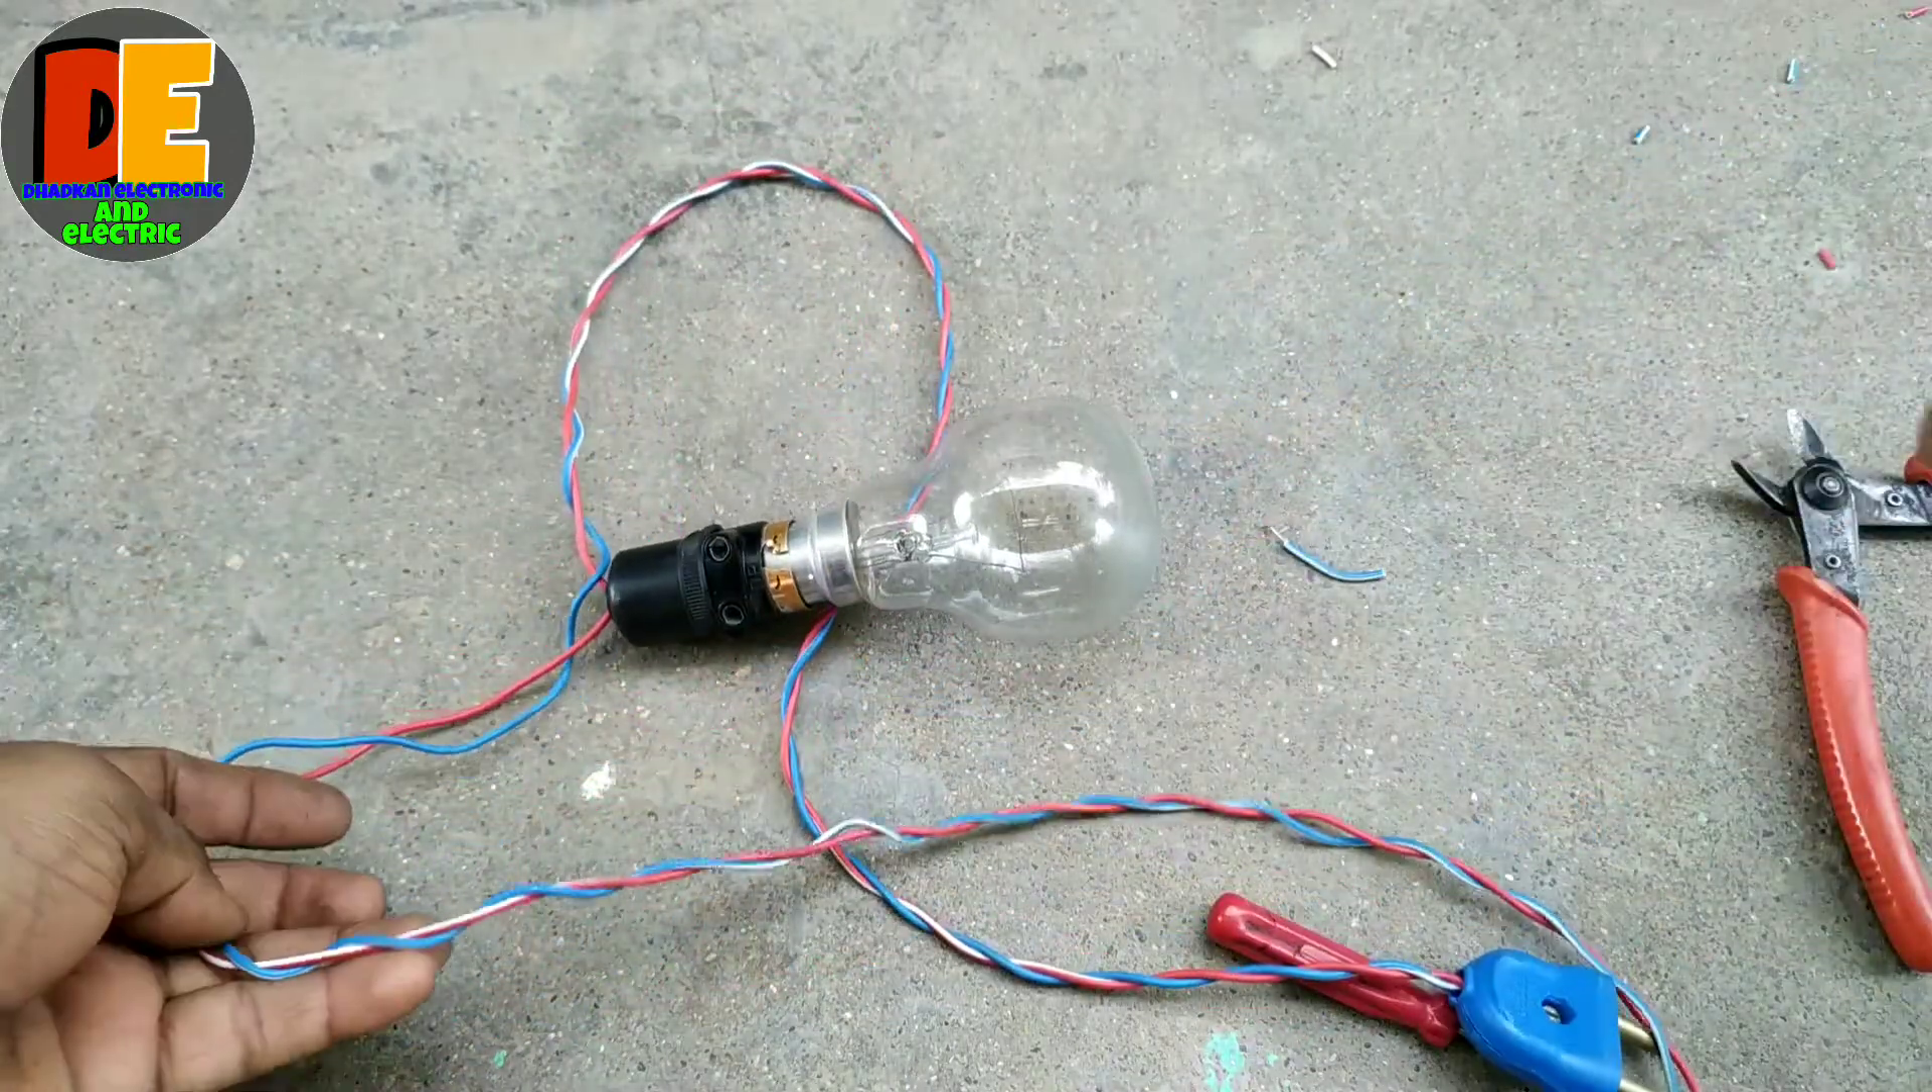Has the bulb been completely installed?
Yes.